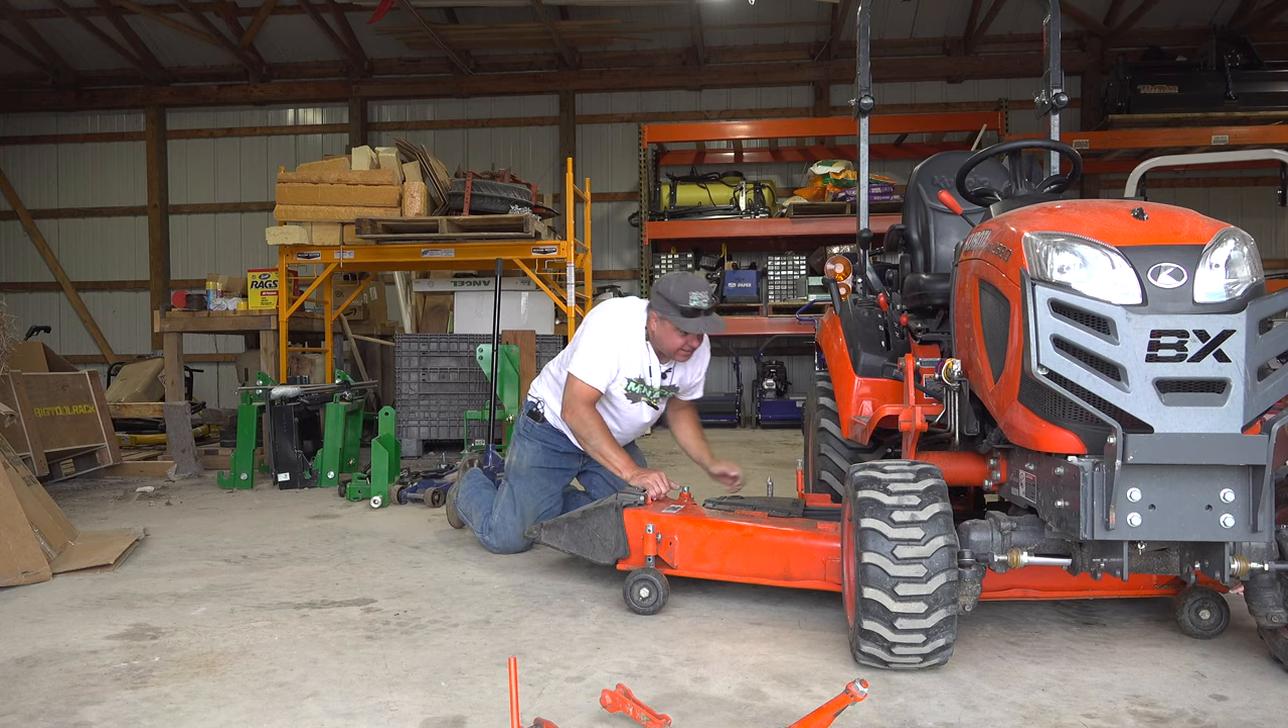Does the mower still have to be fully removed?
Yes.